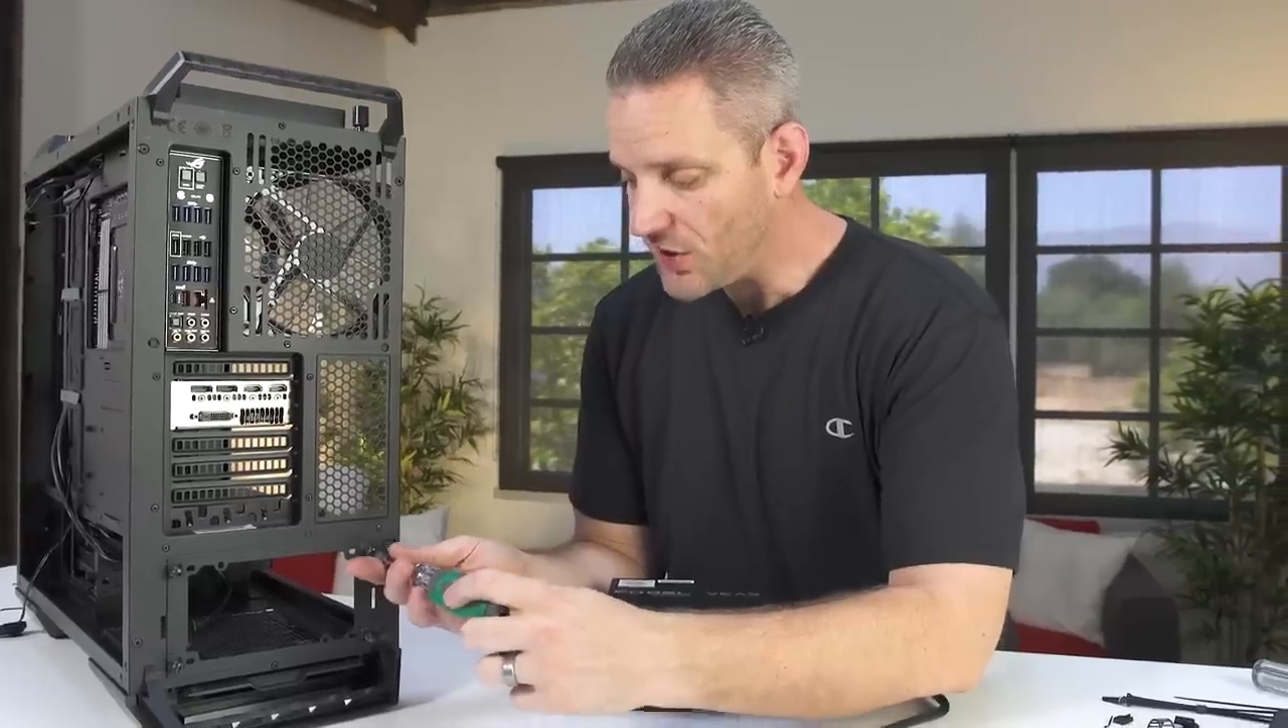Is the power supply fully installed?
No.